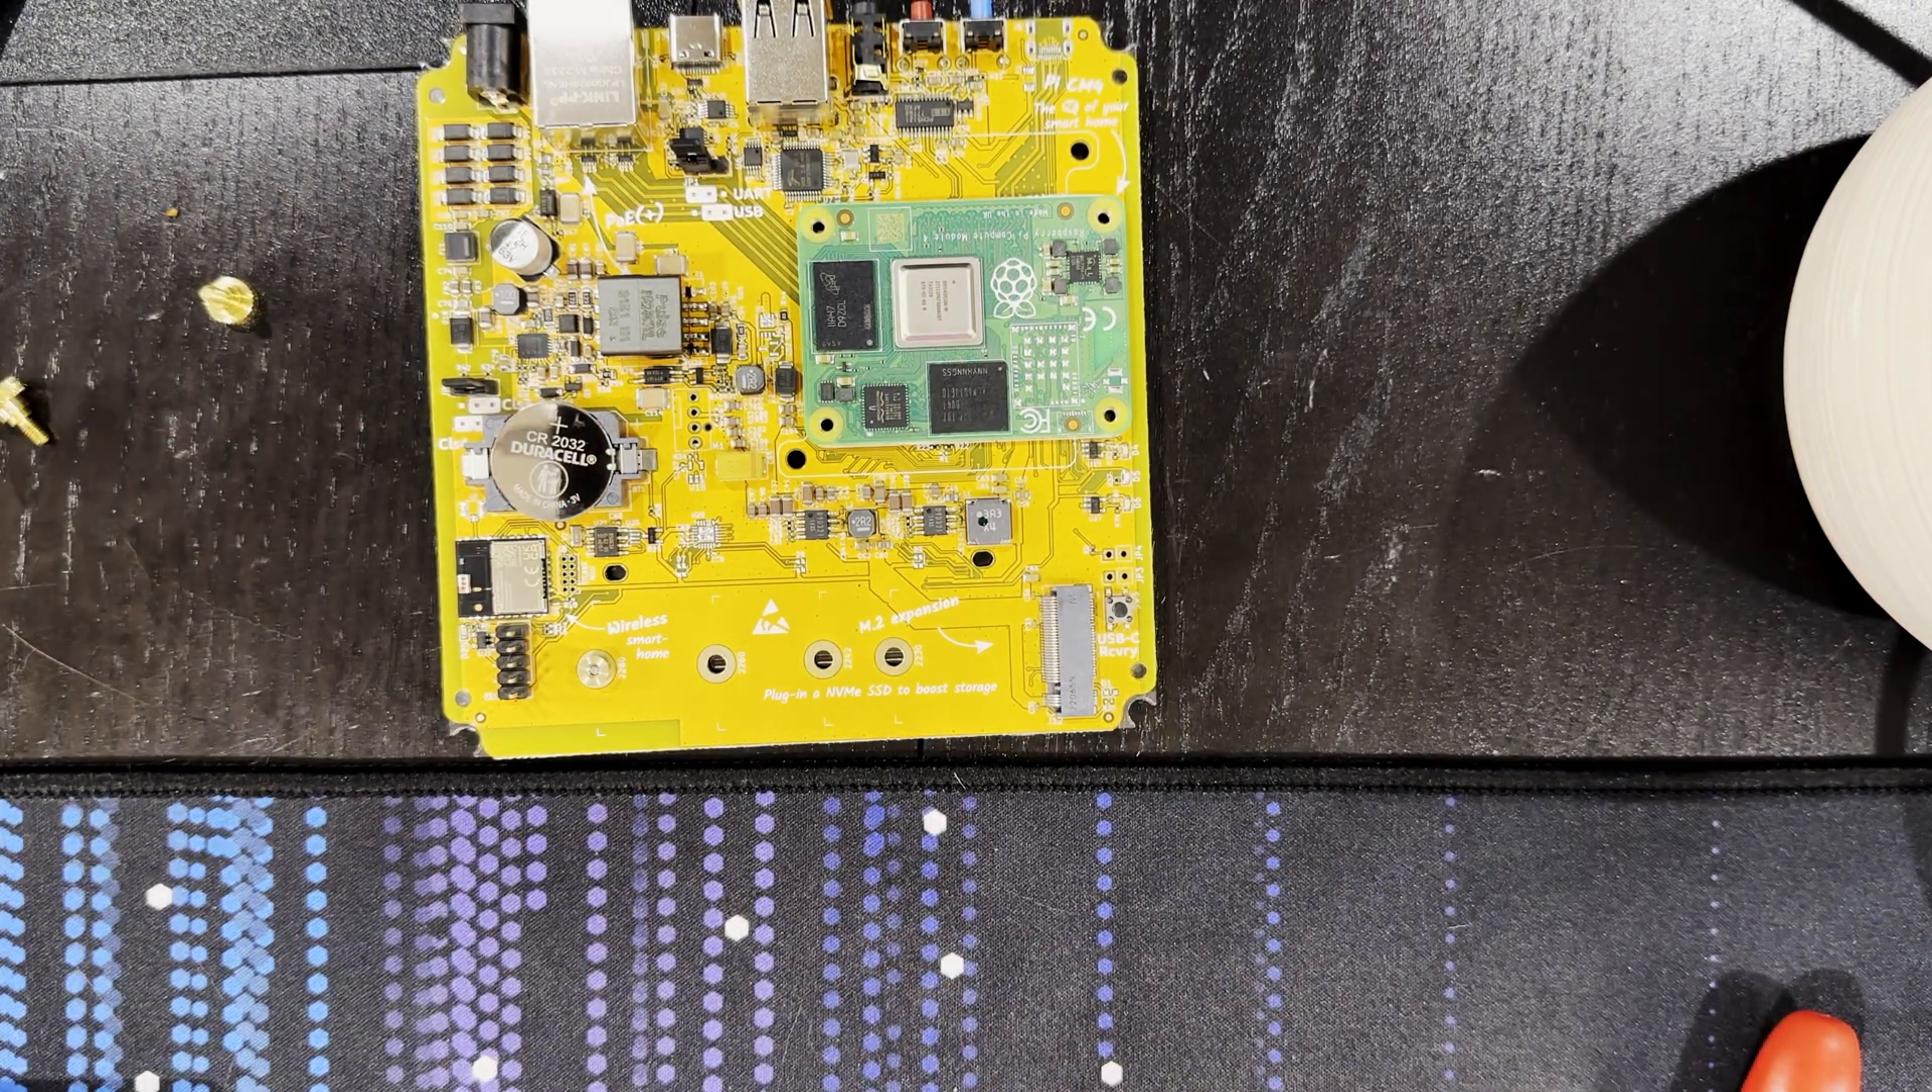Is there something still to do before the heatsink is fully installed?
Yes.